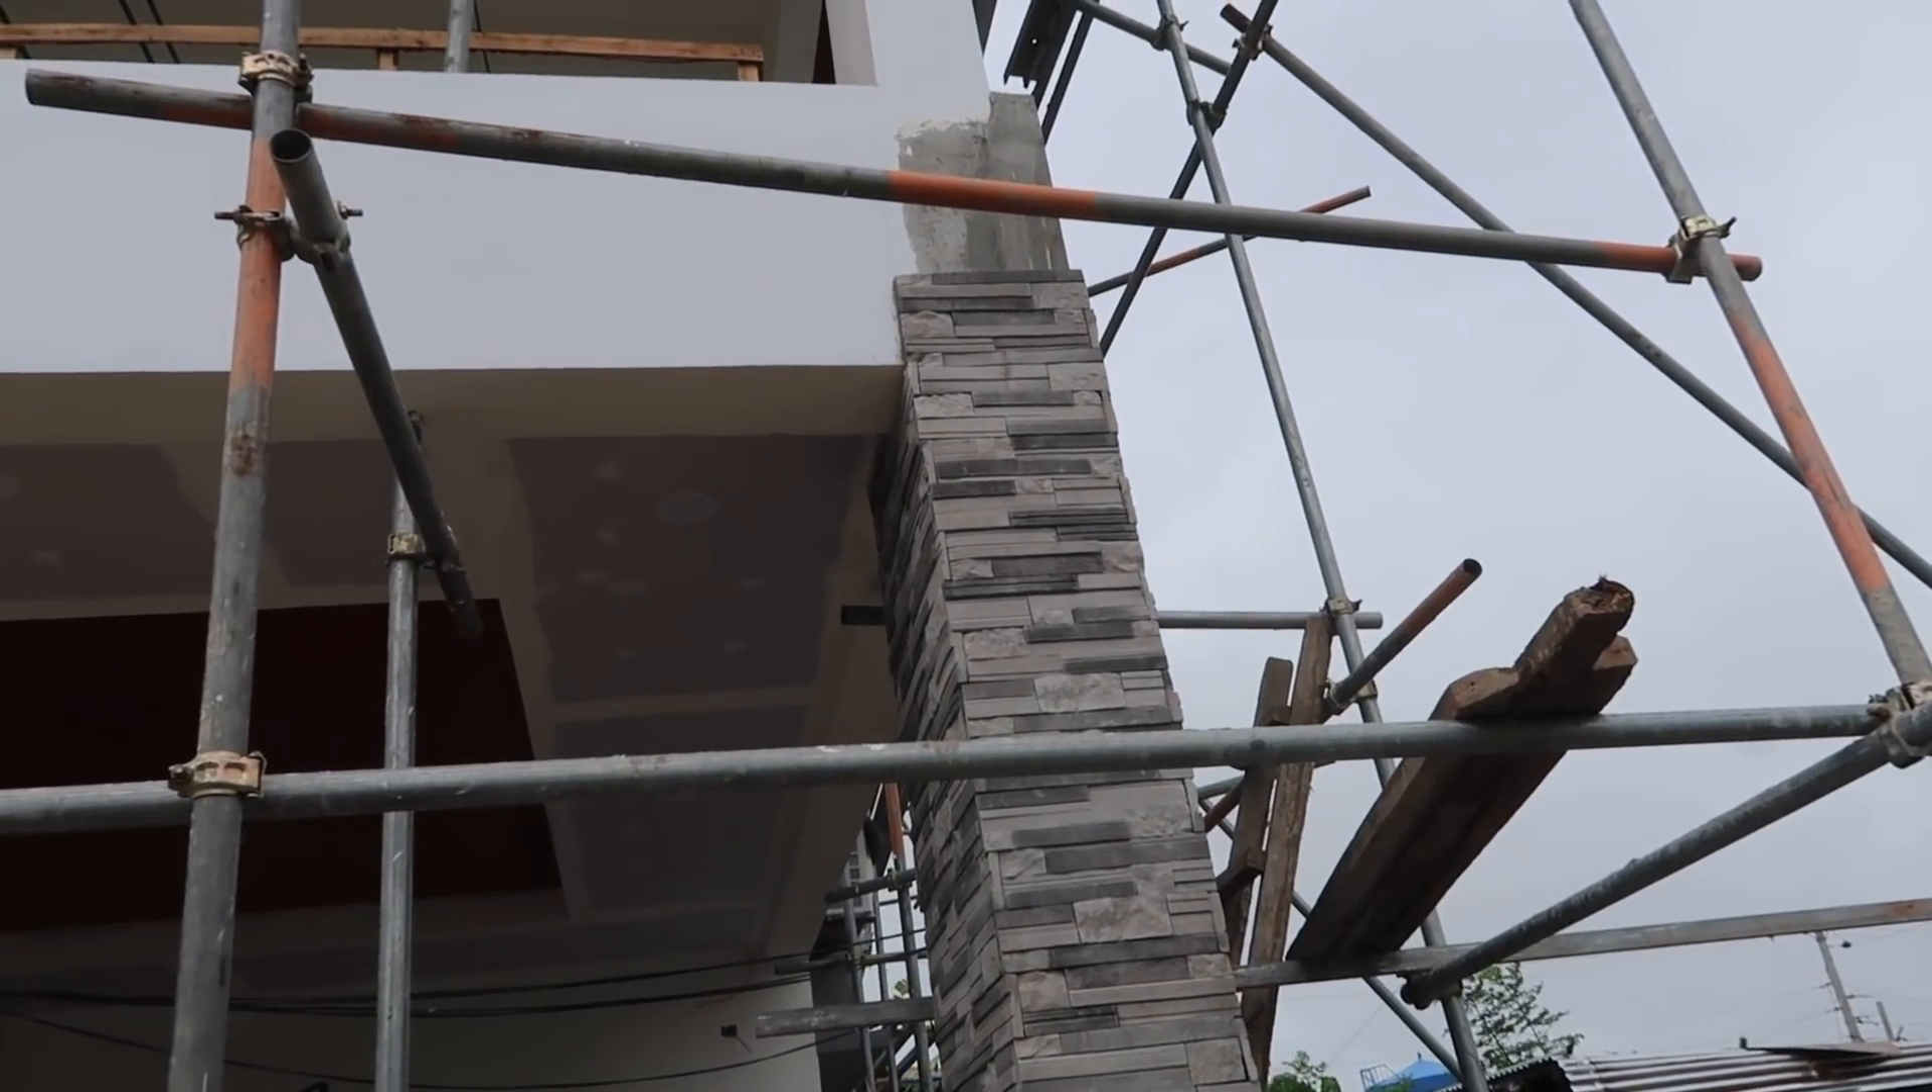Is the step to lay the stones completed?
No.